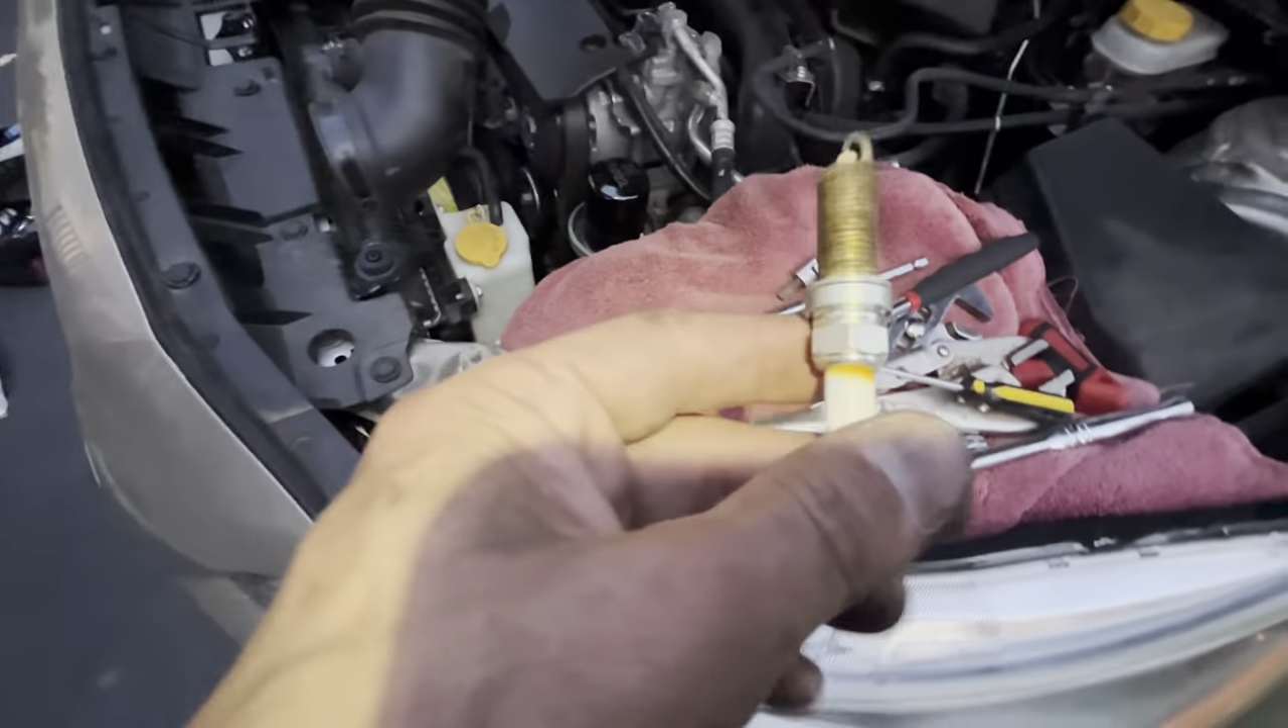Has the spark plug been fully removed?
Yes.